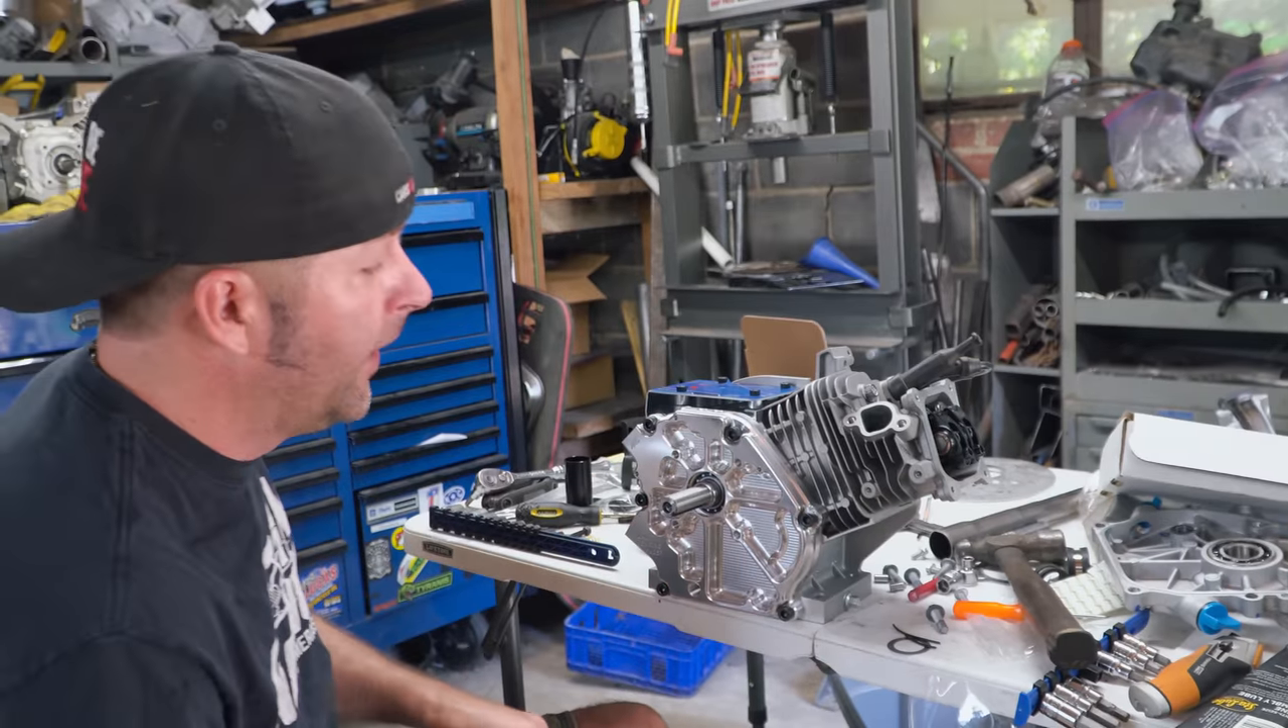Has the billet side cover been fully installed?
Yes.